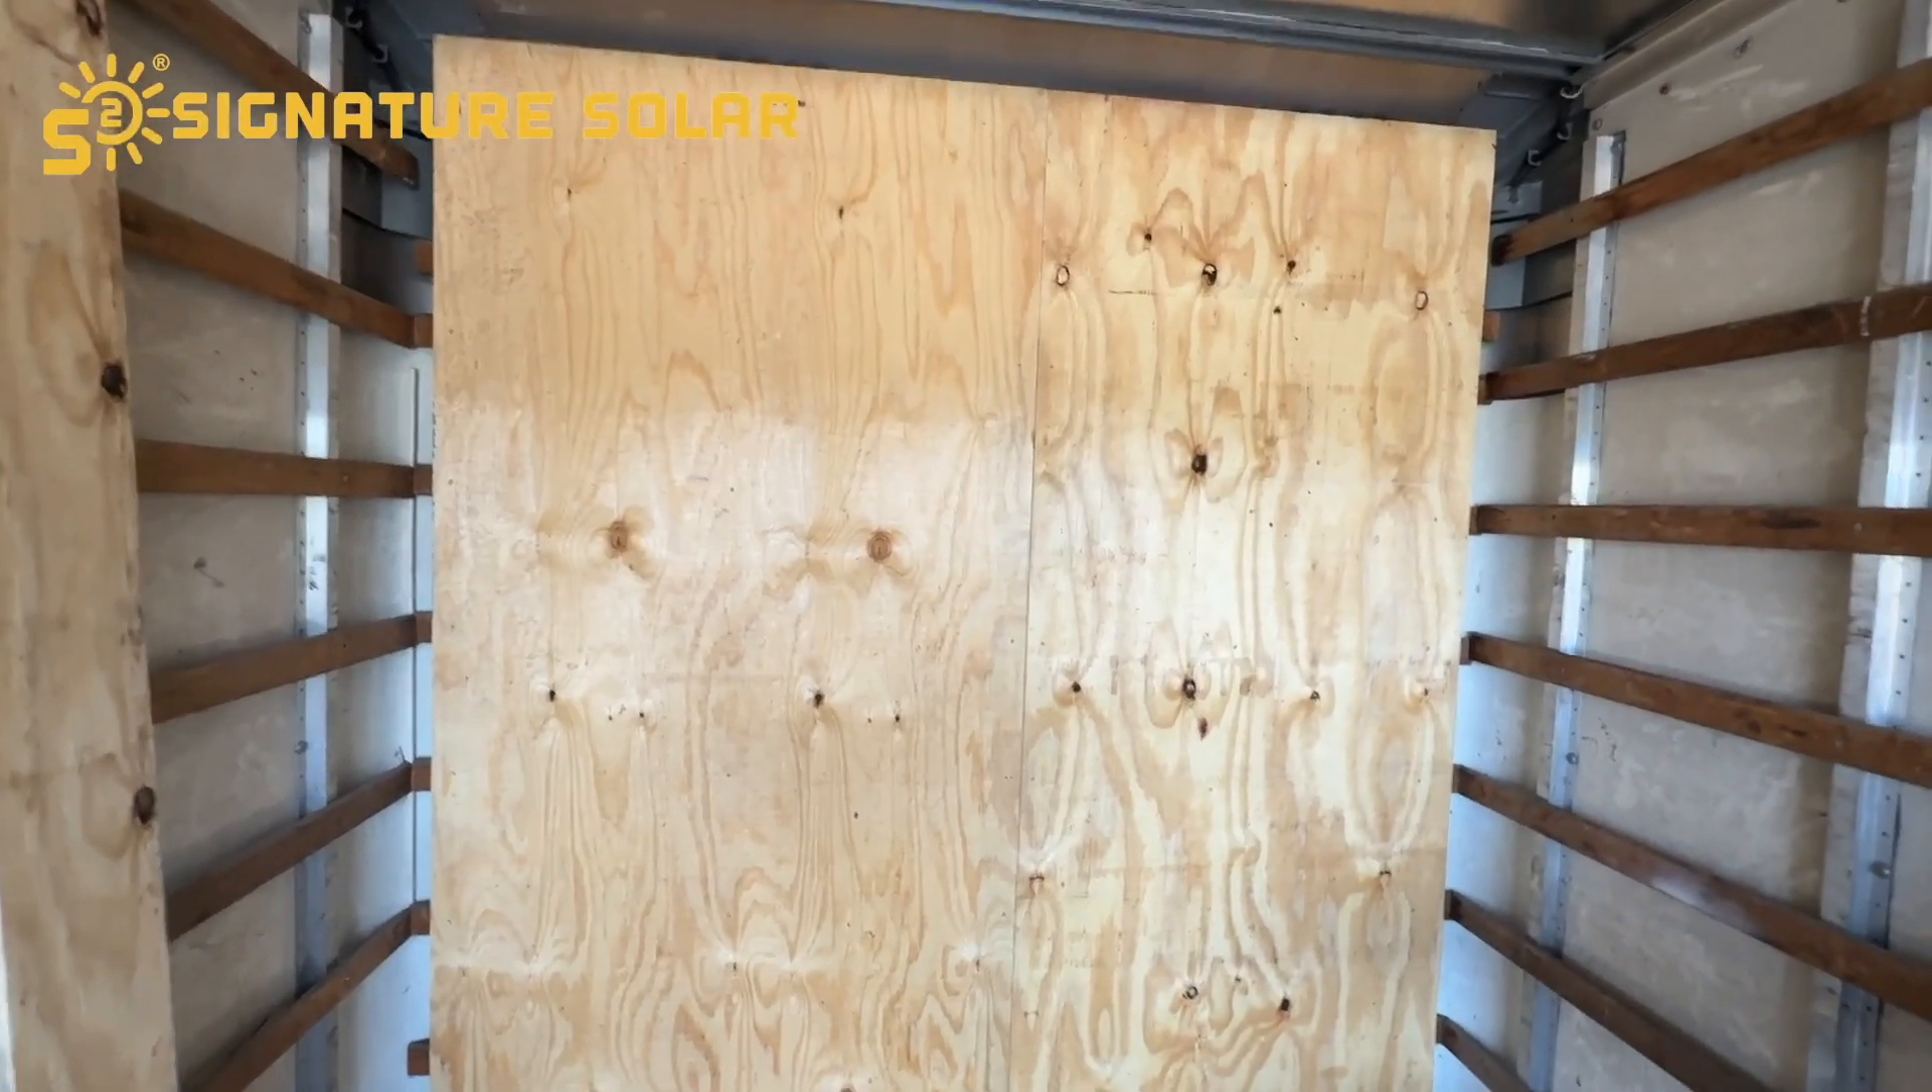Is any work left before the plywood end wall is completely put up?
No.